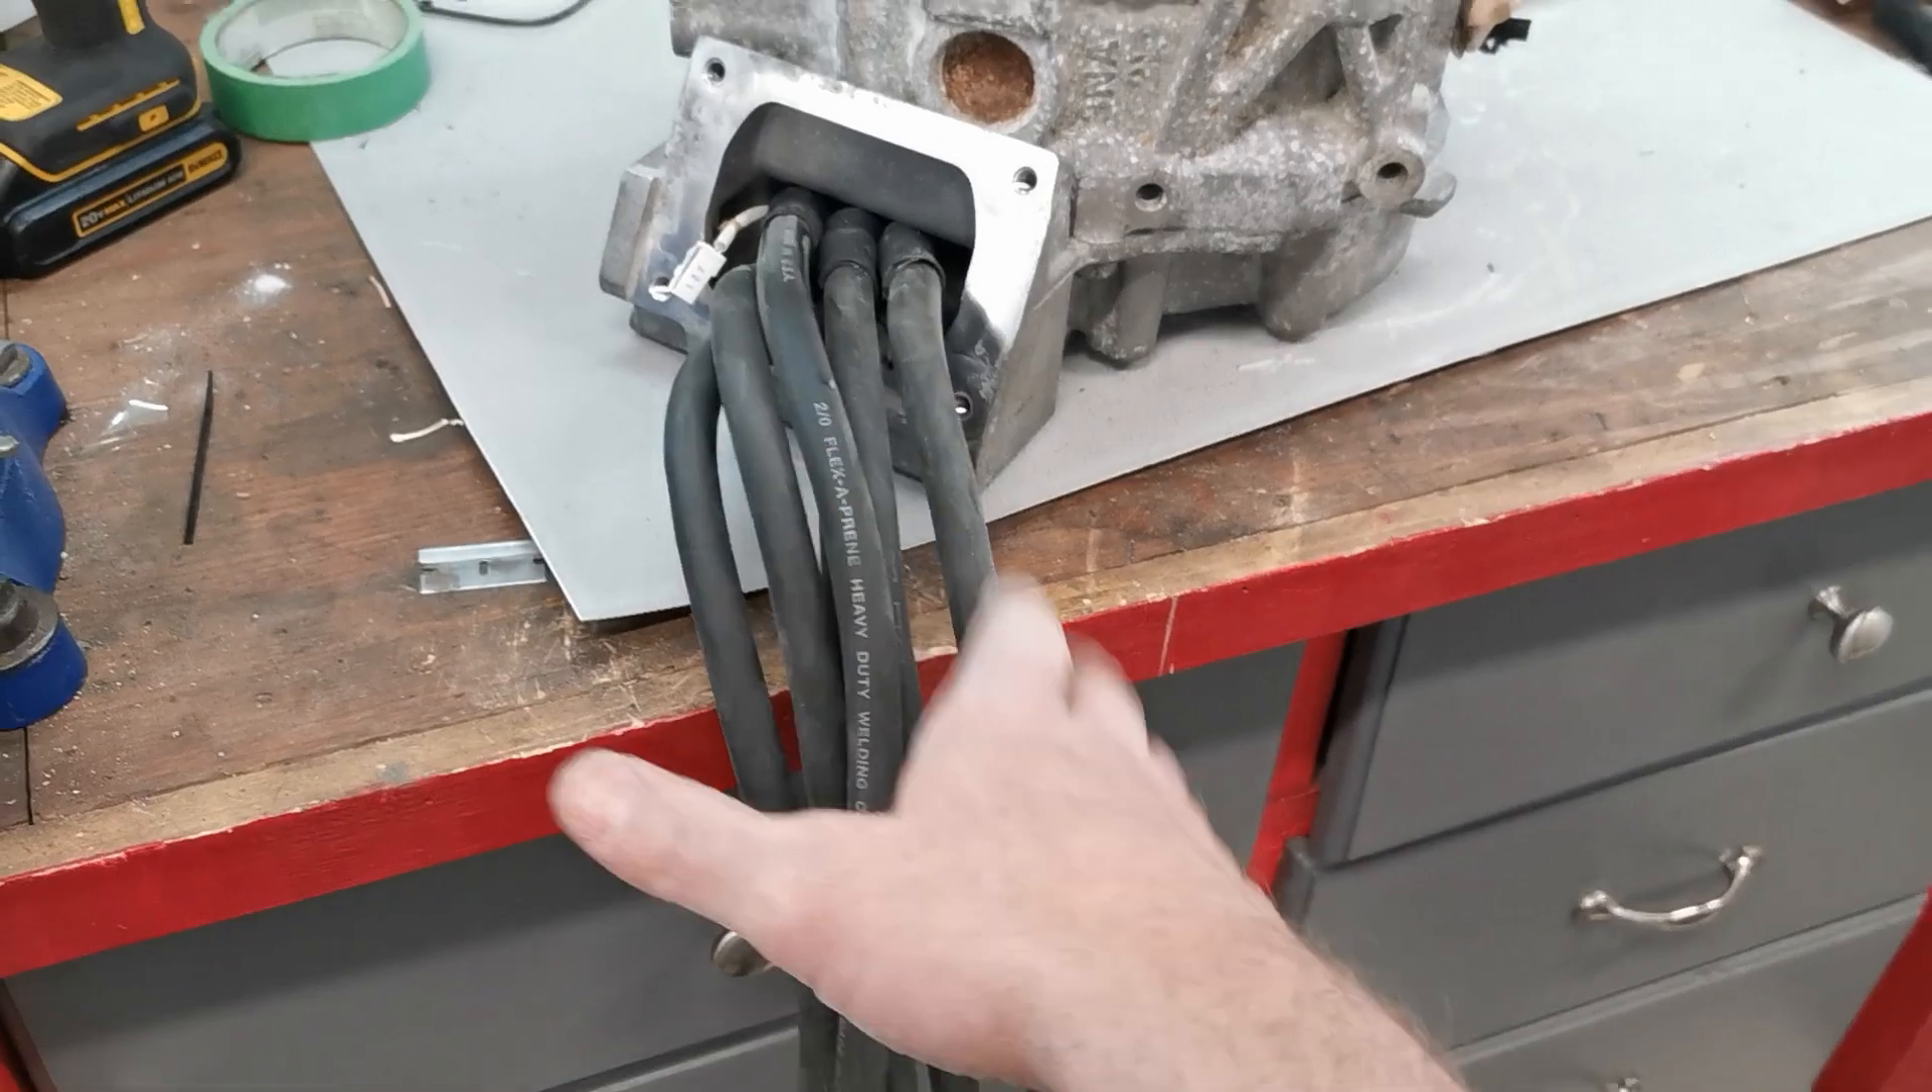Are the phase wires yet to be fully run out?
No.